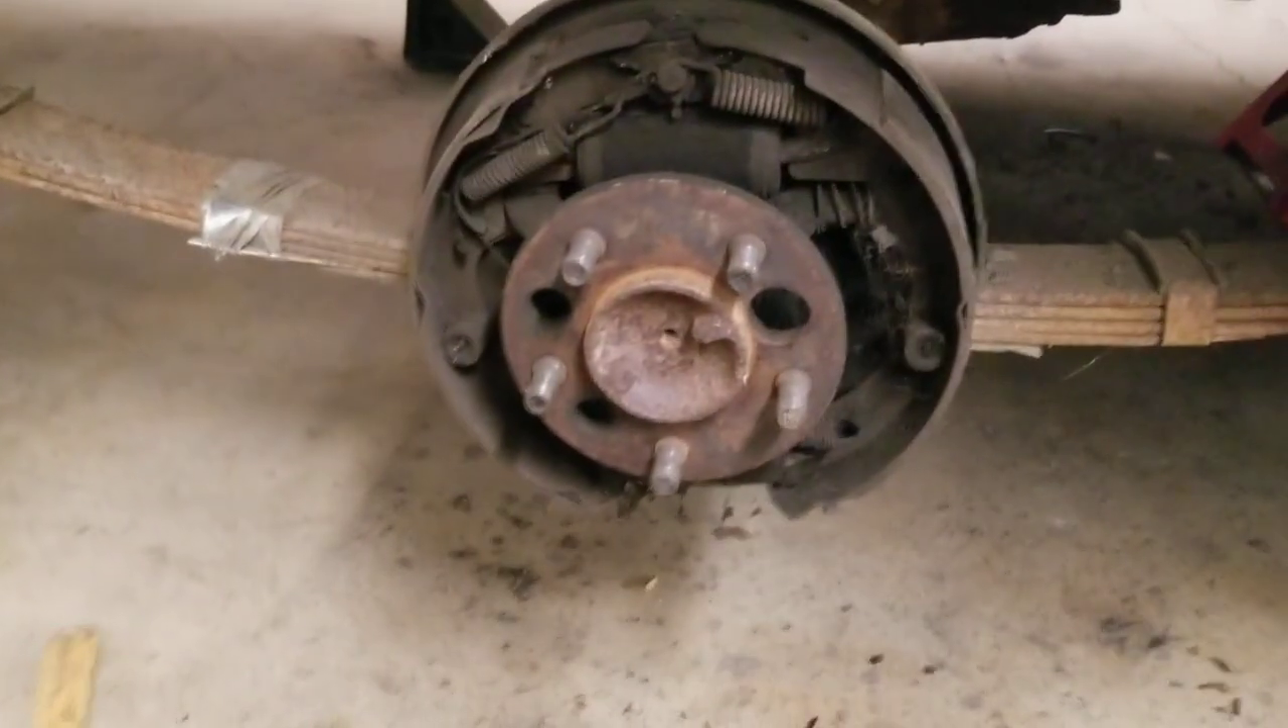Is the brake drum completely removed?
Yes.